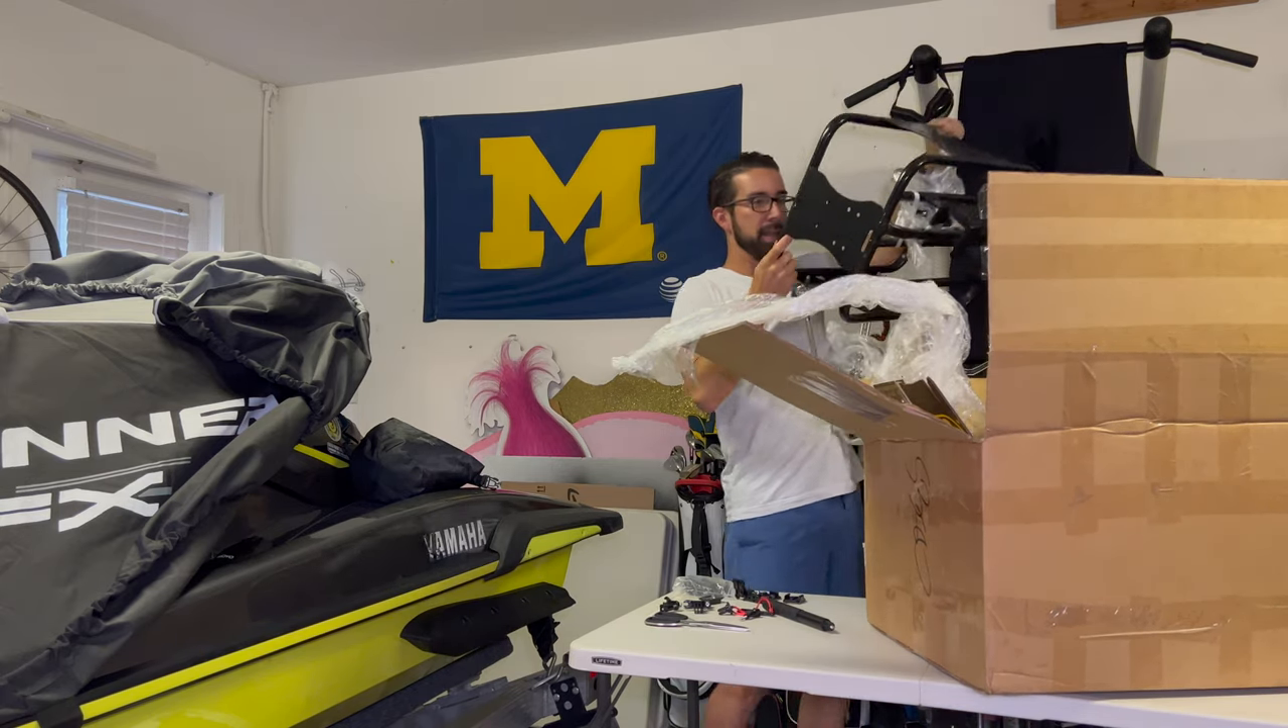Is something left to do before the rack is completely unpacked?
Yes.